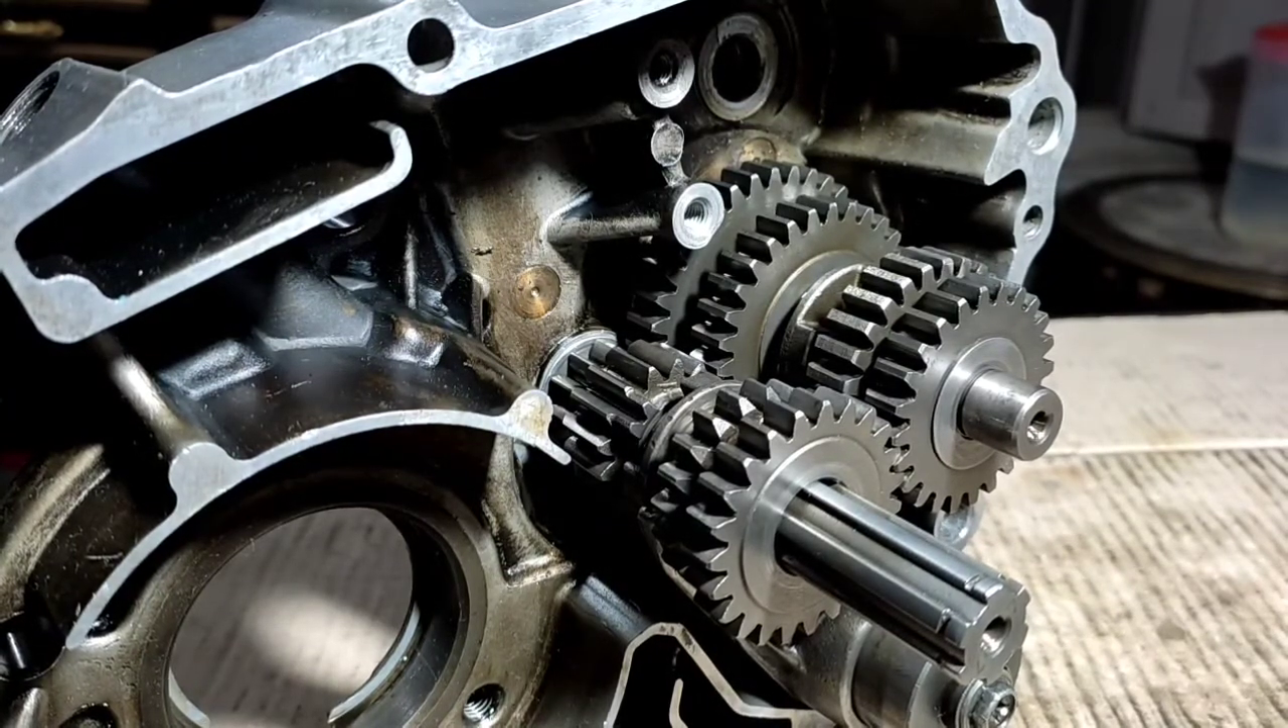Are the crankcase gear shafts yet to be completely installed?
No.